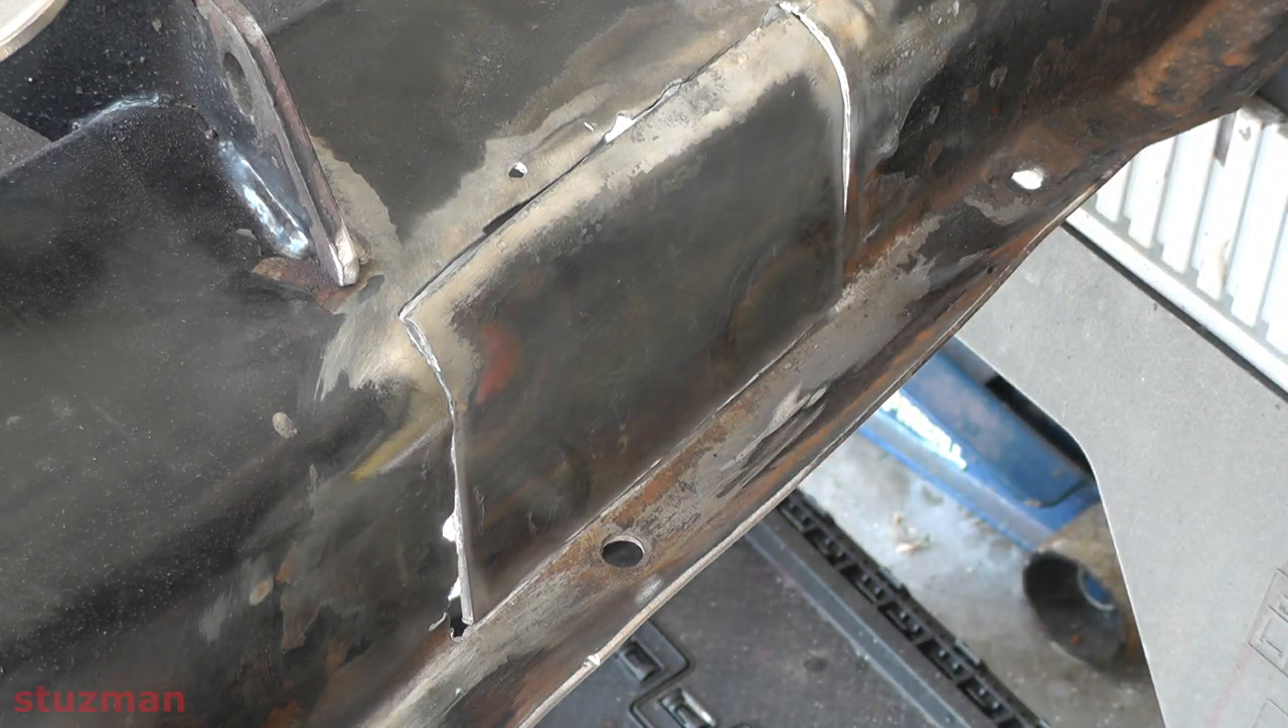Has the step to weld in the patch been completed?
No.